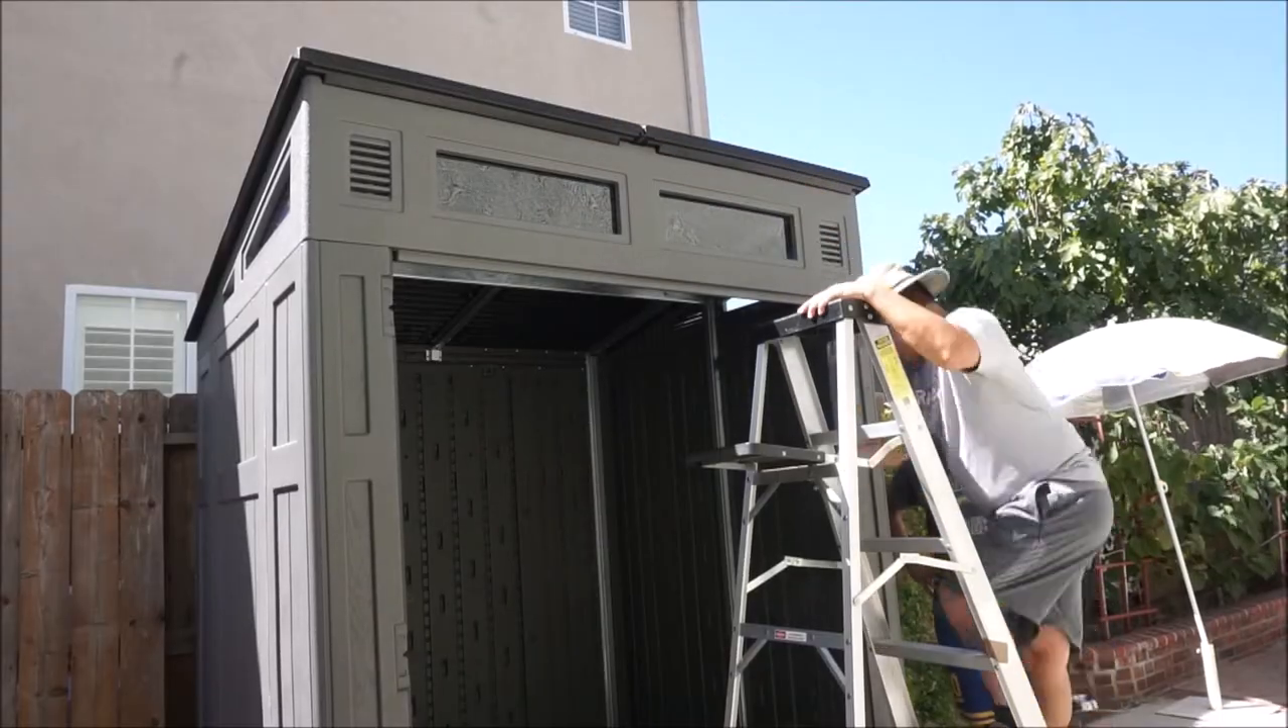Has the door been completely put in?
No.